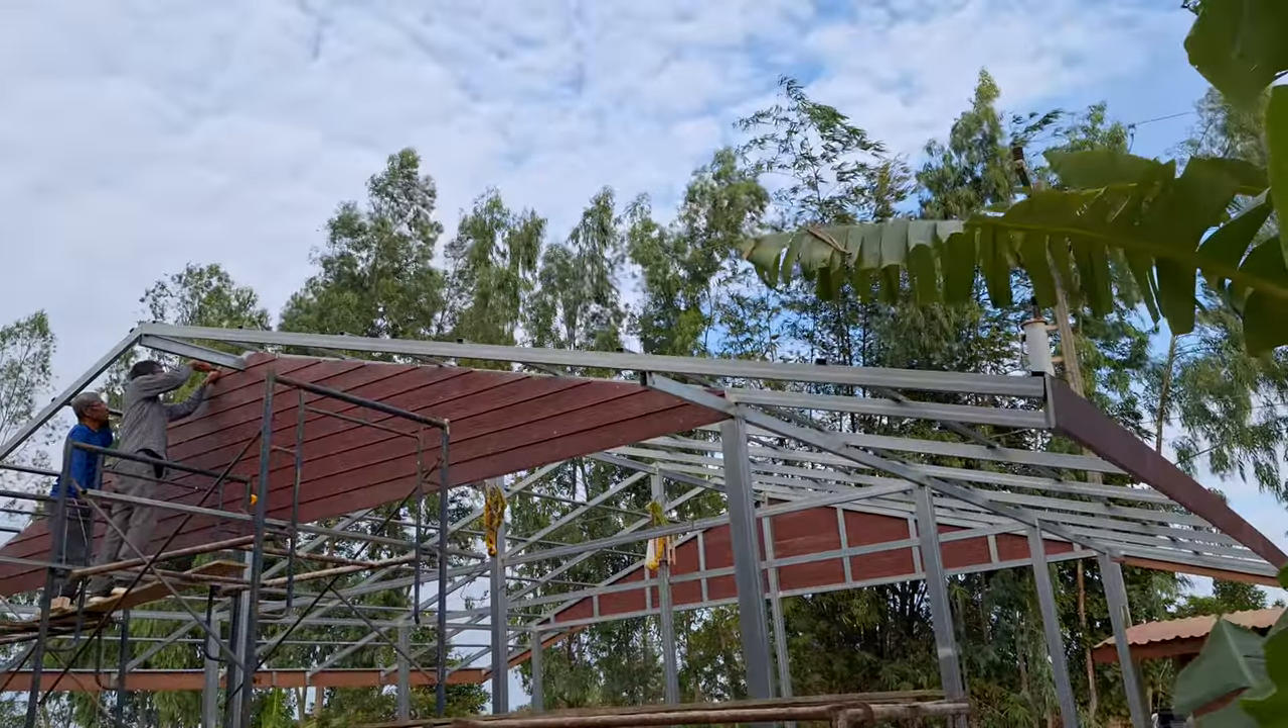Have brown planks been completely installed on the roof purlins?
No.